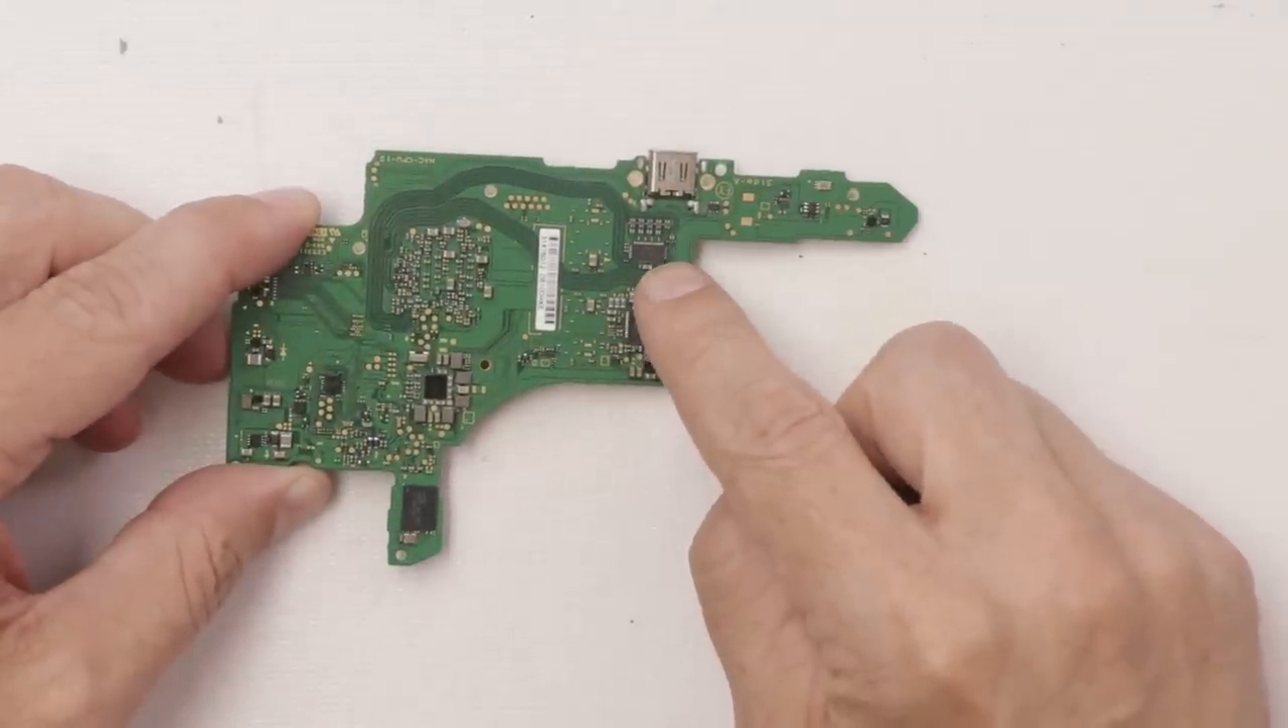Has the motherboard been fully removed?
Yes.